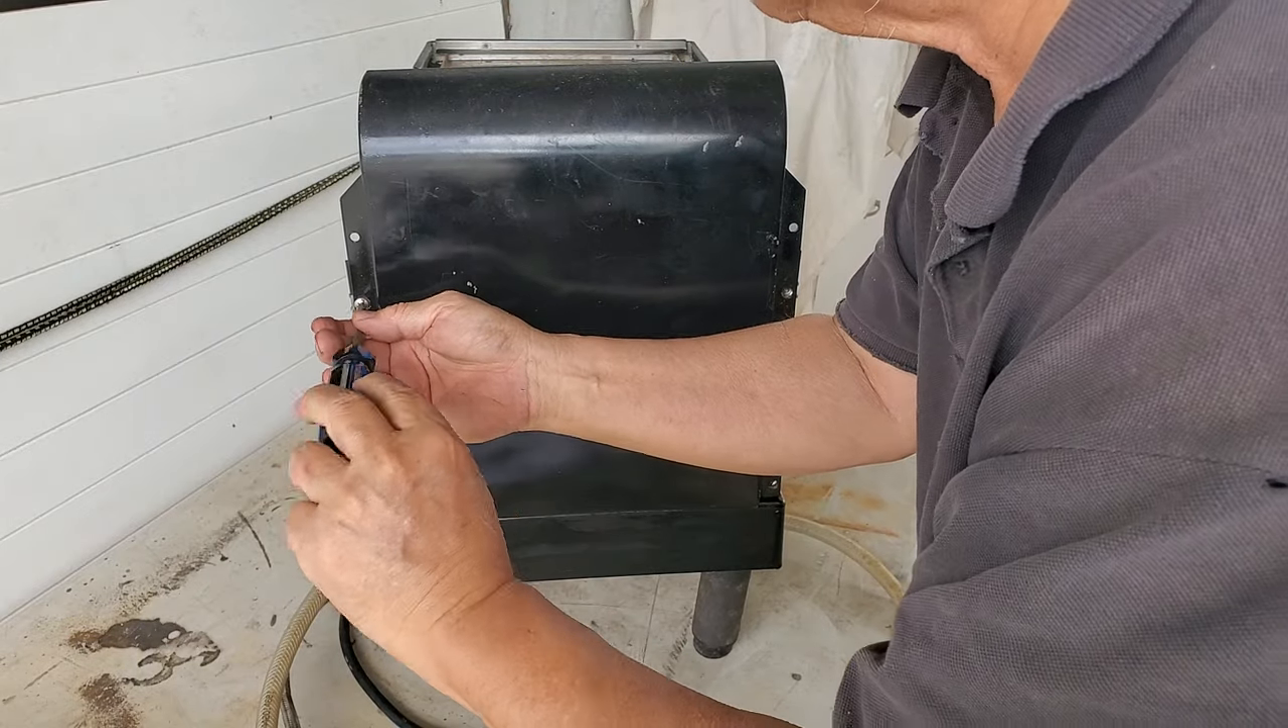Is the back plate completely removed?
No.